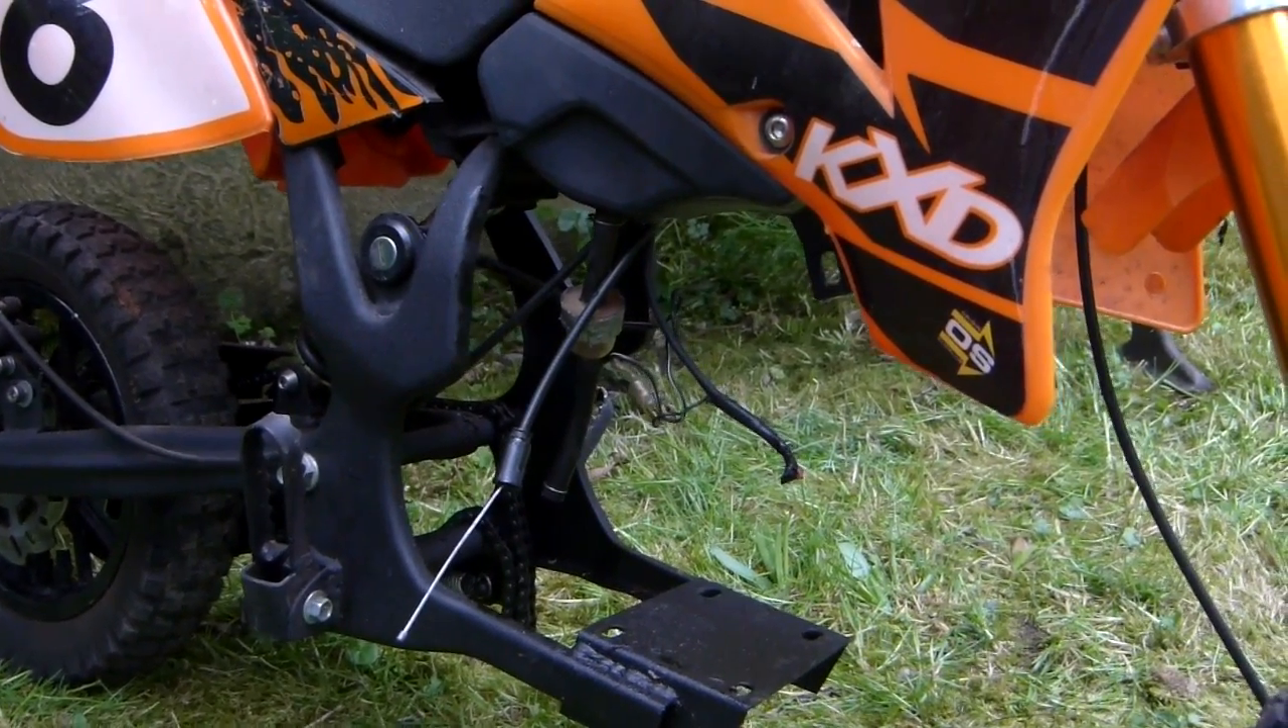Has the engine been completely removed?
Yes.